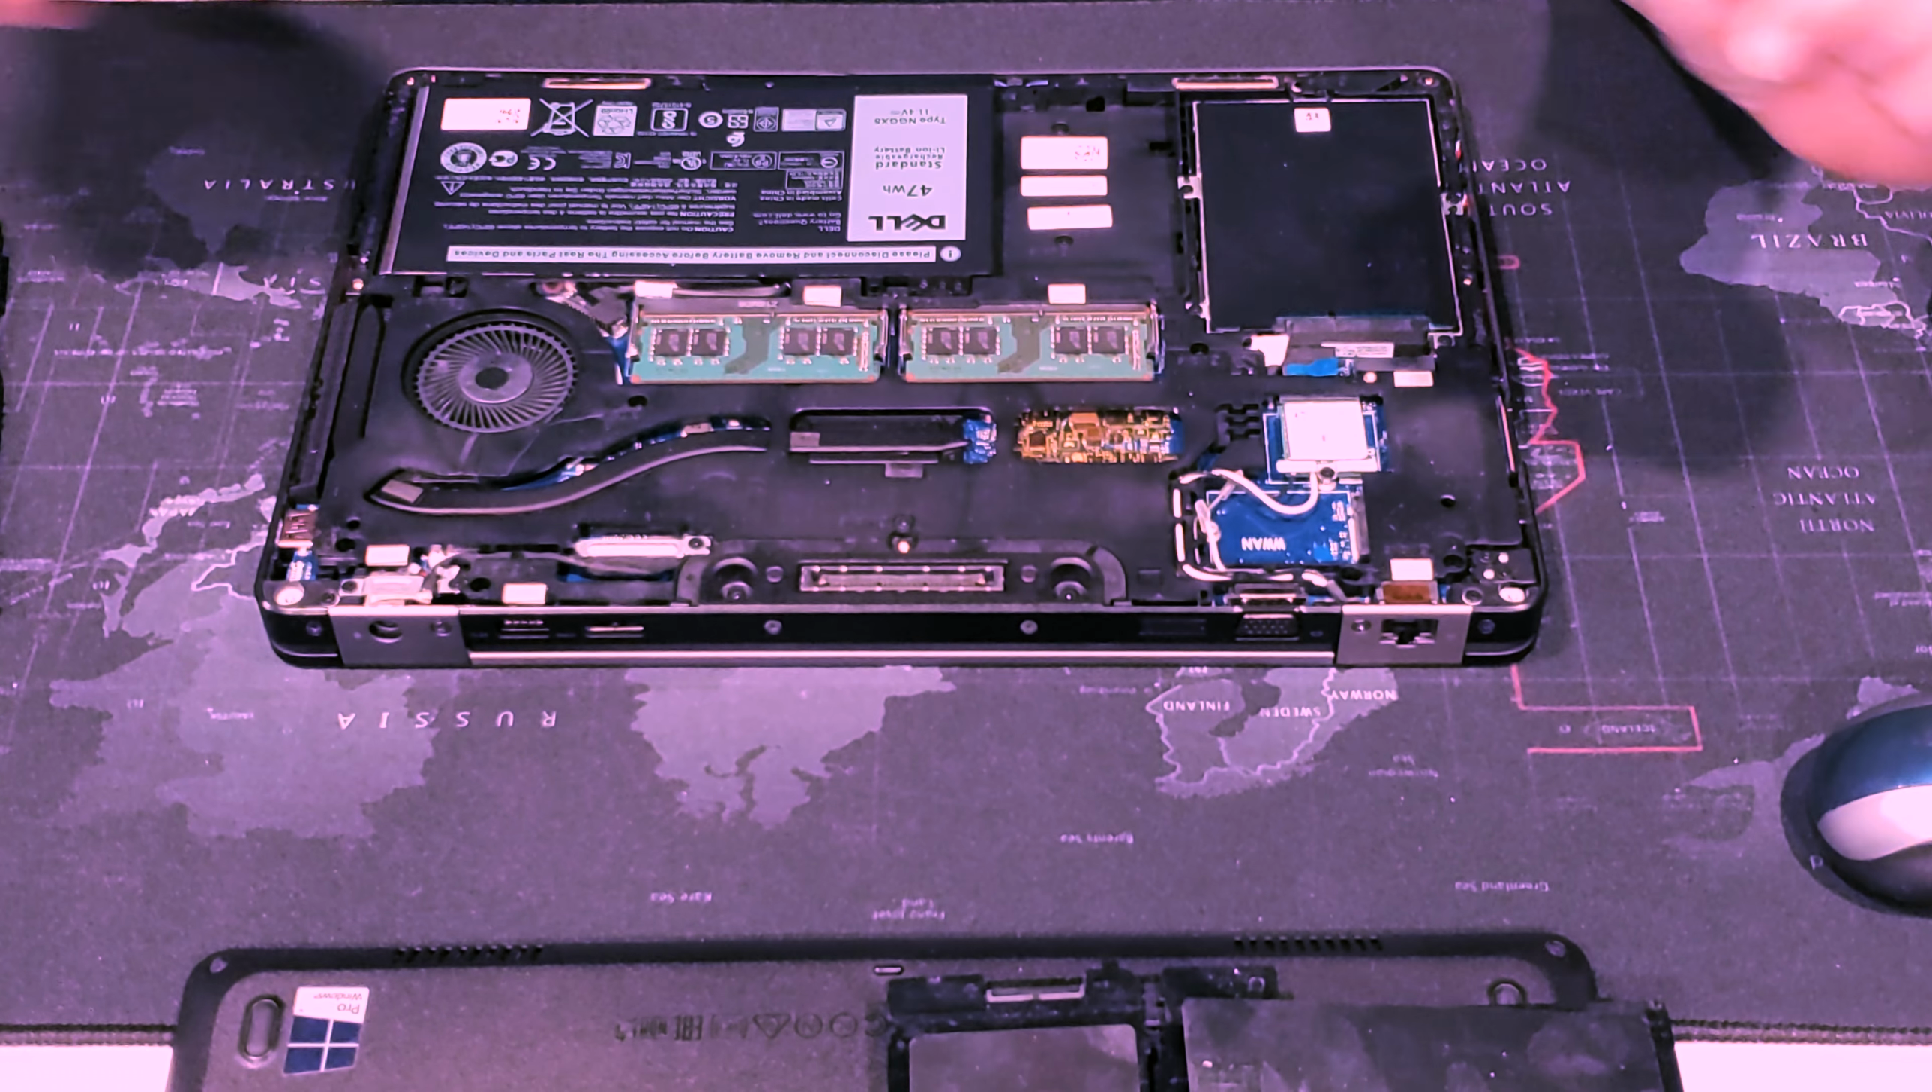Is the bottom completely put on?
No.